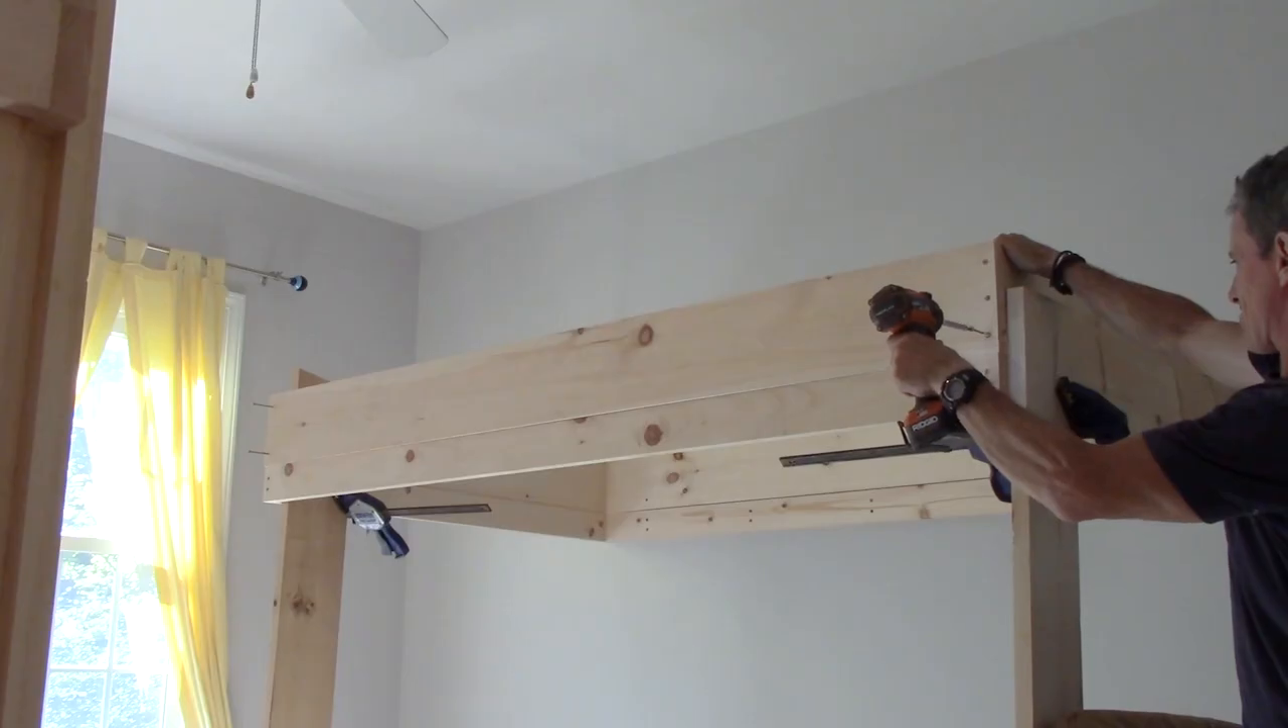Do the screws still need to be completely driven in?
Yes.